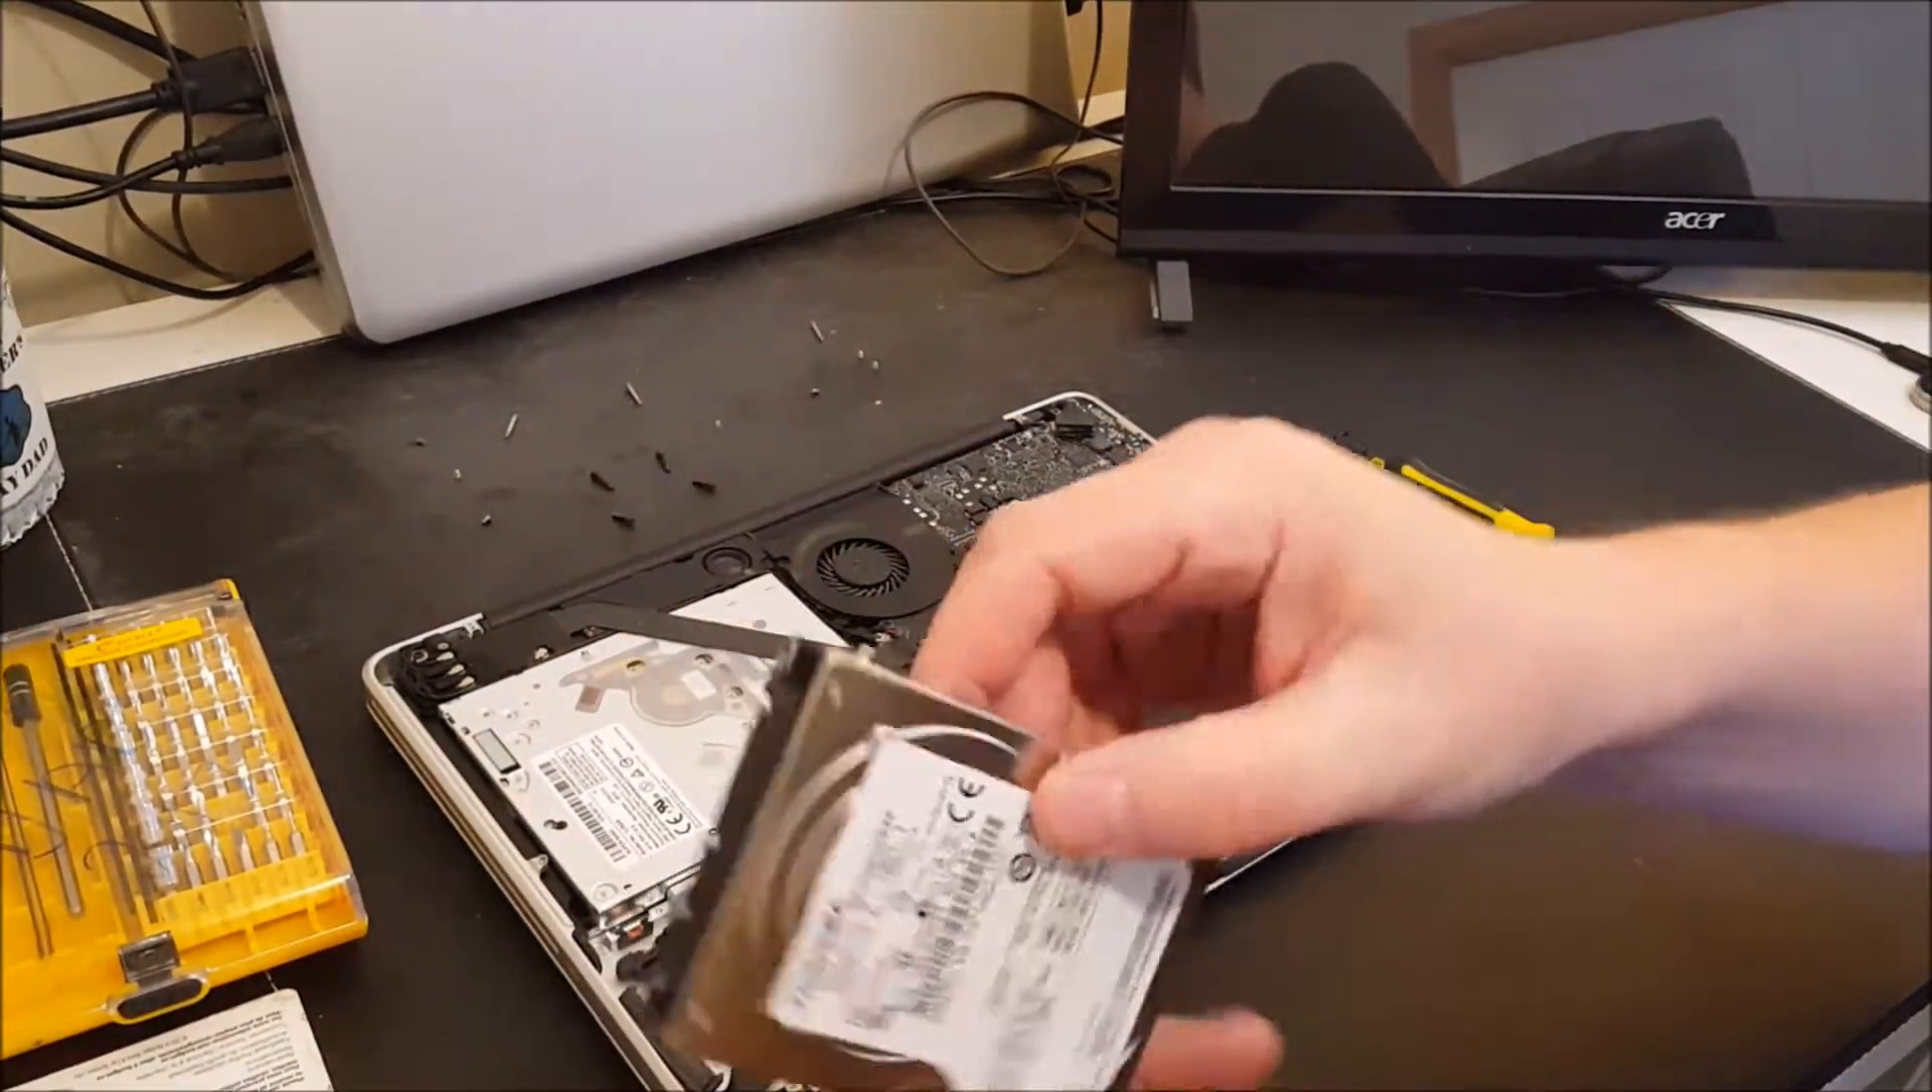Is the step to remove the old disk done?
Yes.